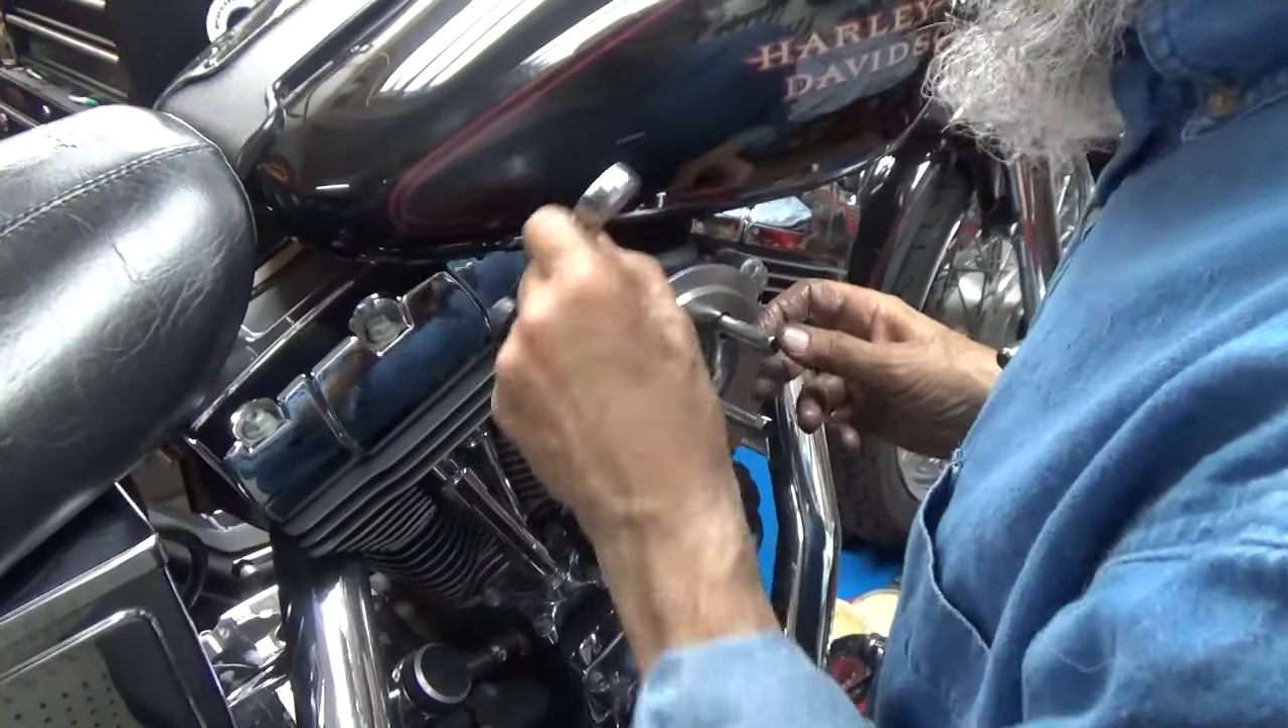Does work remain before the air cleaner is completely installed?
Yes.